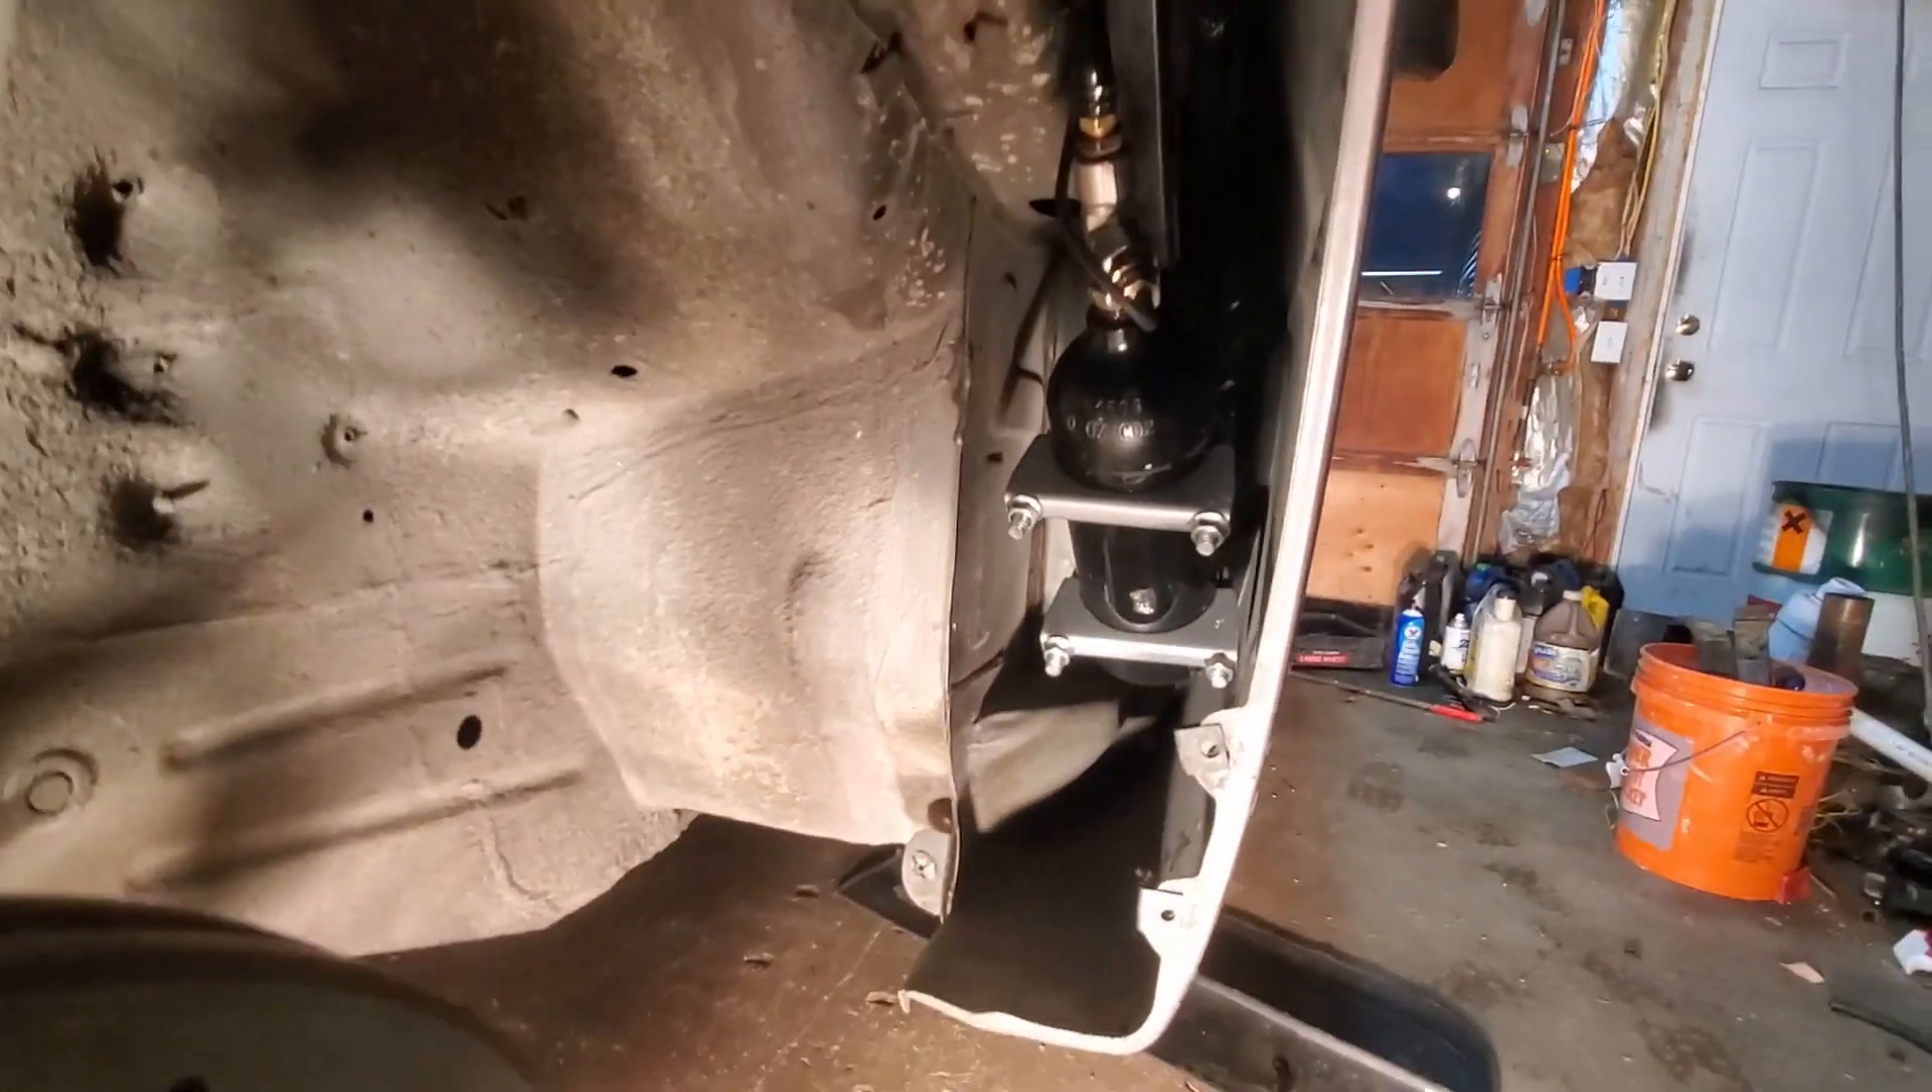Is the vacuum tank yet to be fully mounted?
No.